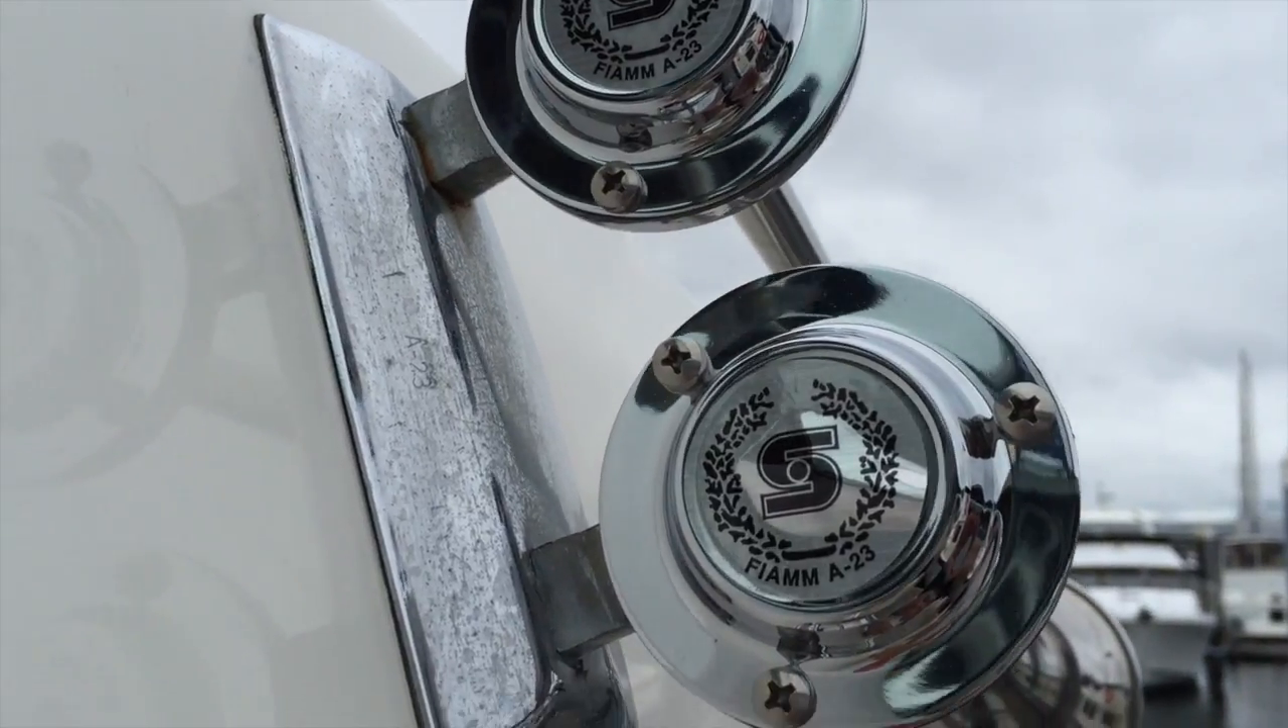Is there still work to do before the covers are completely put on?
No.